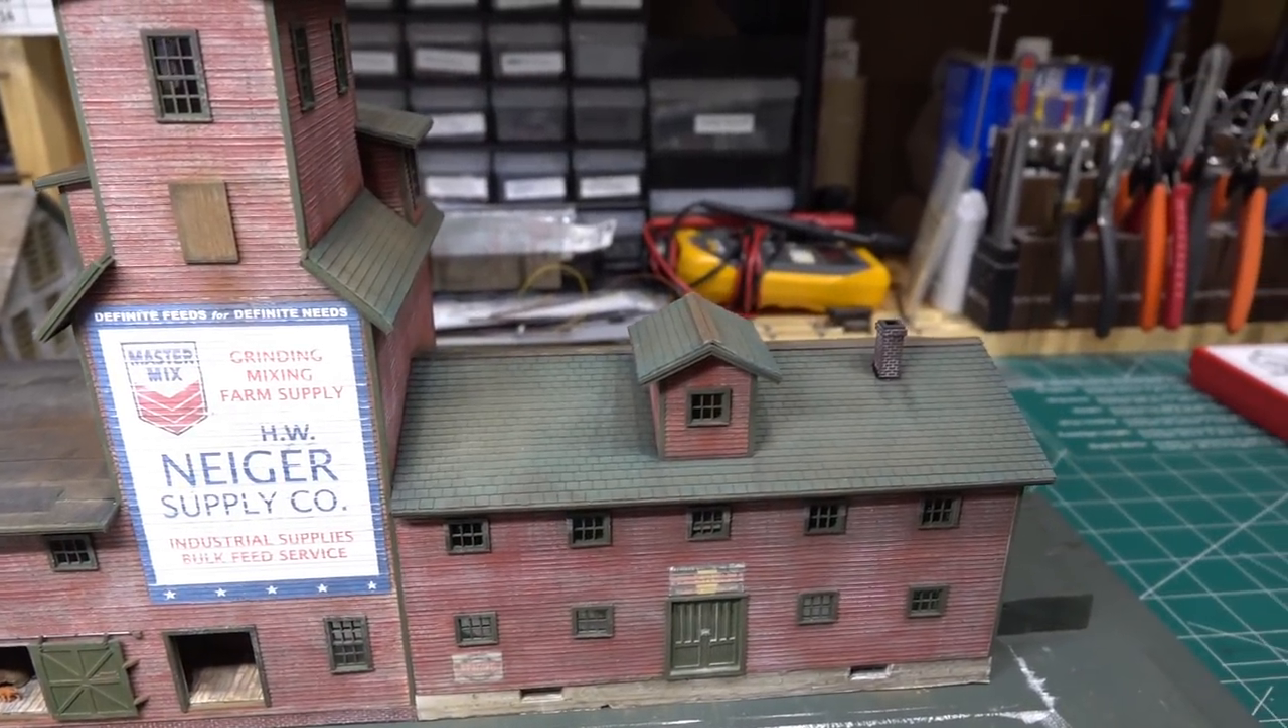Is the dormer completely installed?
Yes.